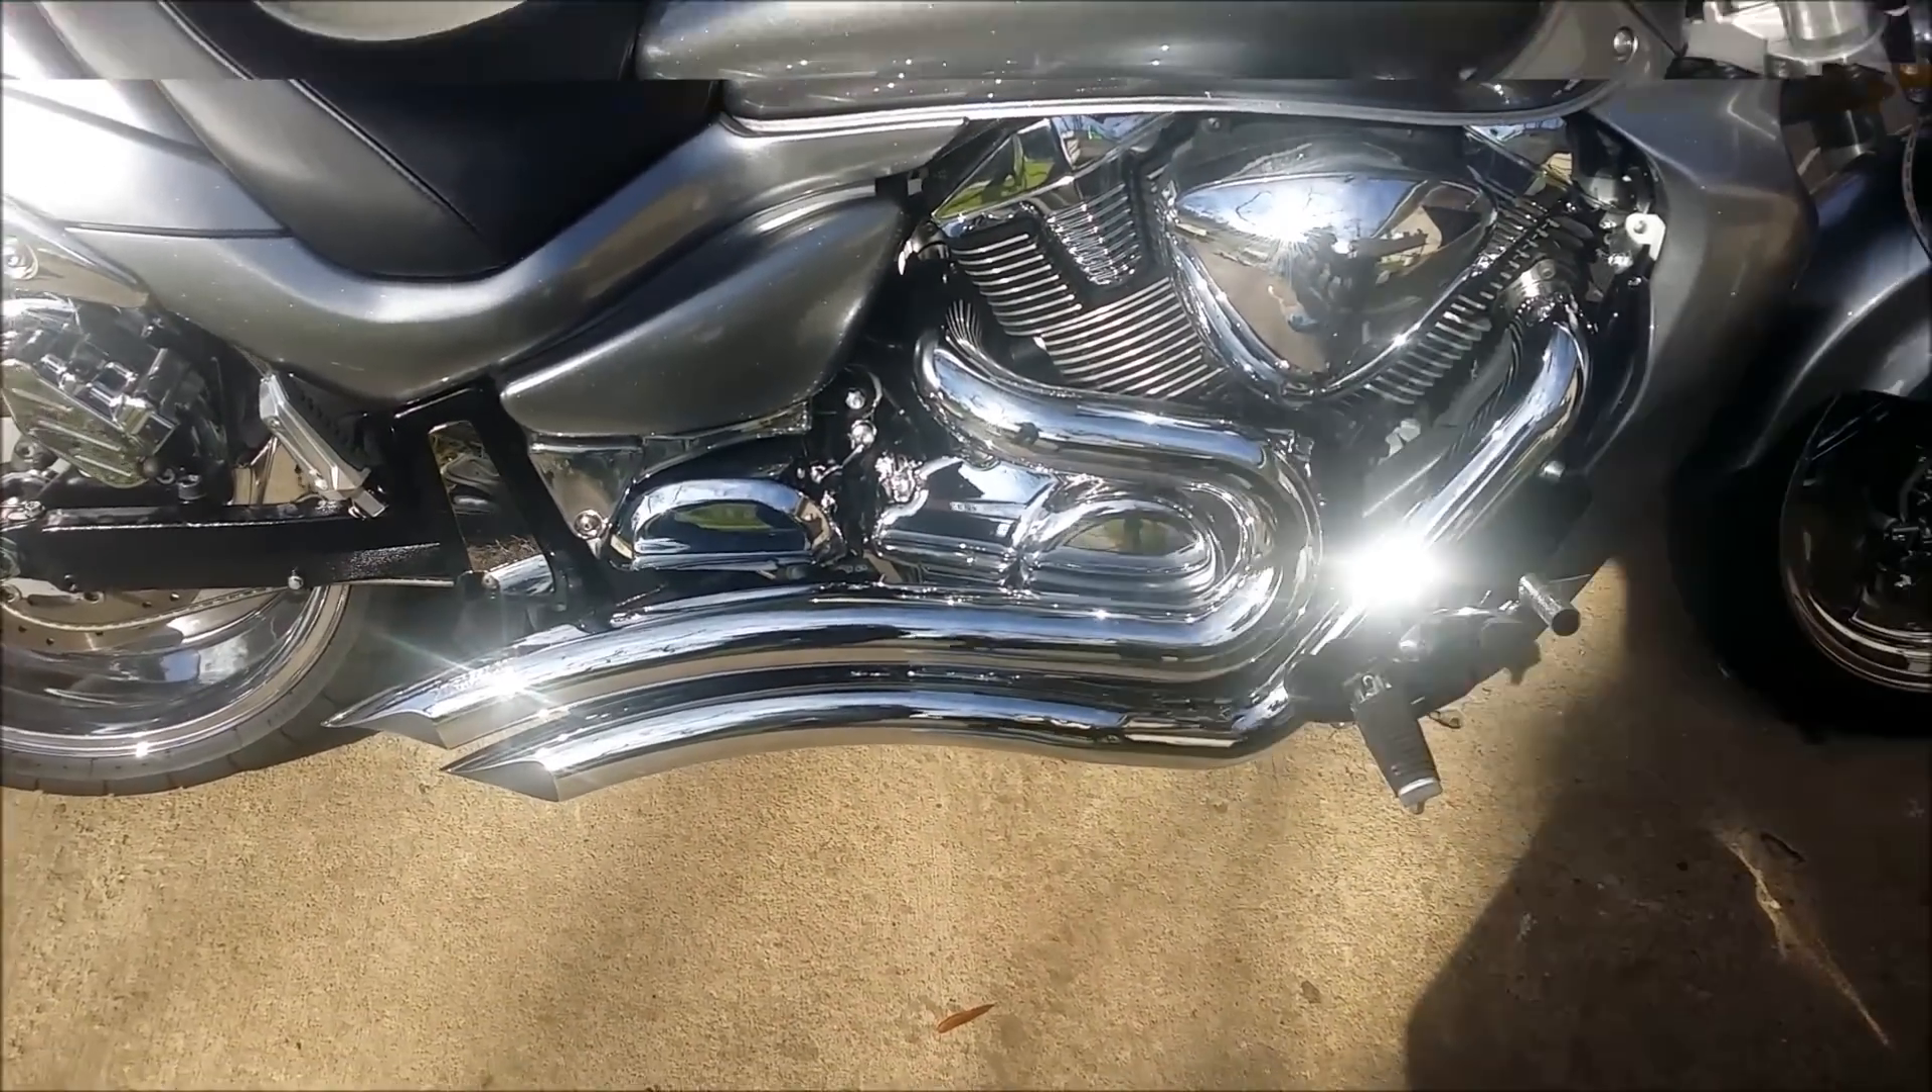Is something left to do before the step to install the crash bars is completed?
Yes.